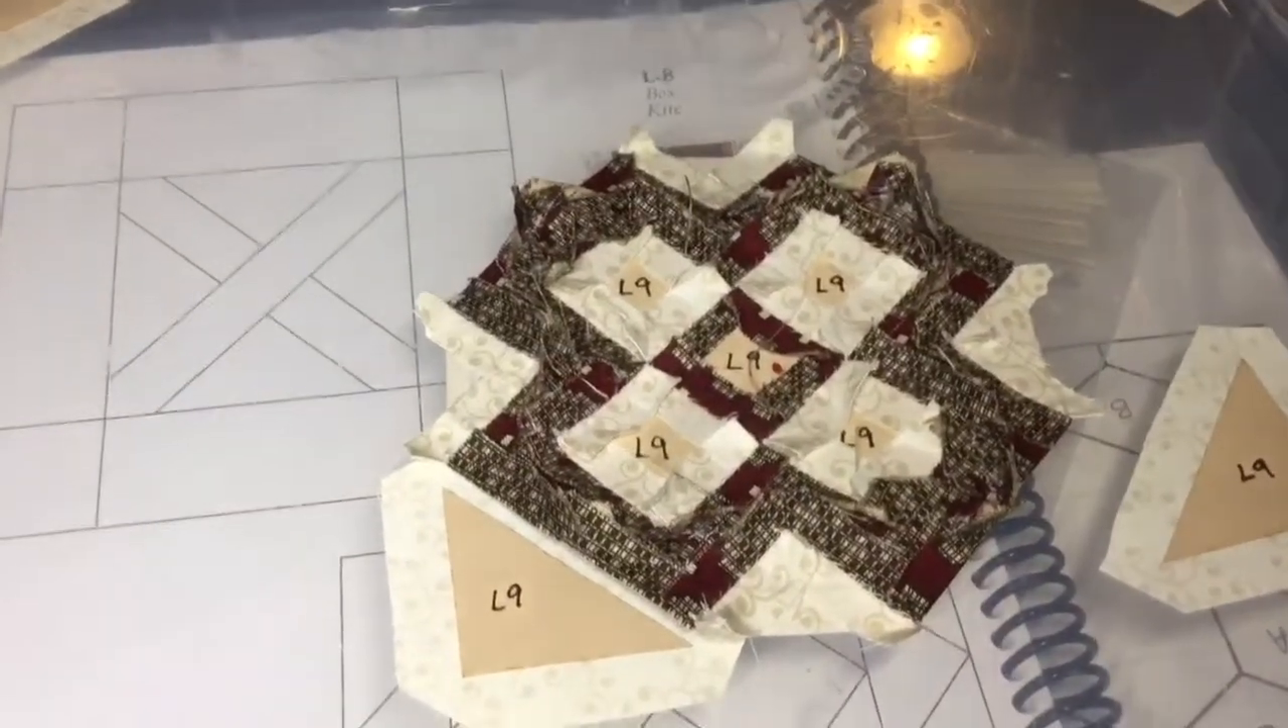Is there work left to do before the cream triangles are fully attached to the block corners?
Yes.